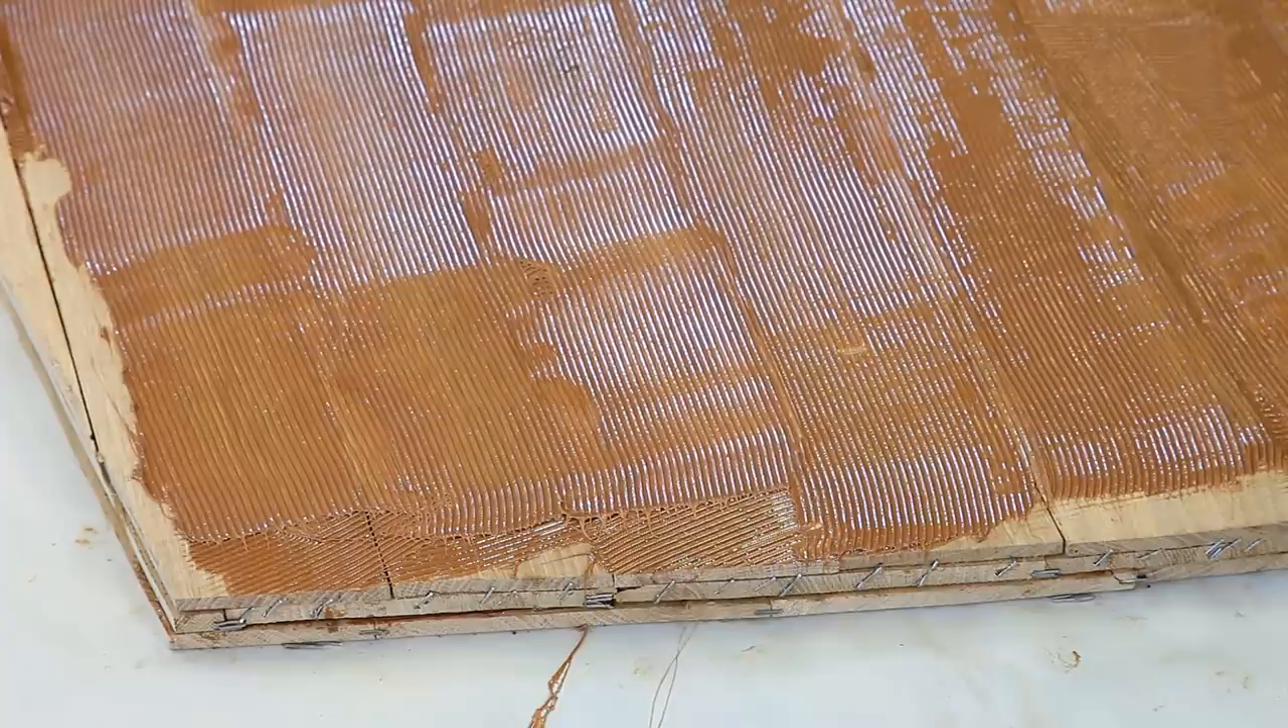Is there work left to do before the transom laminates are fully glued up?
Yes.